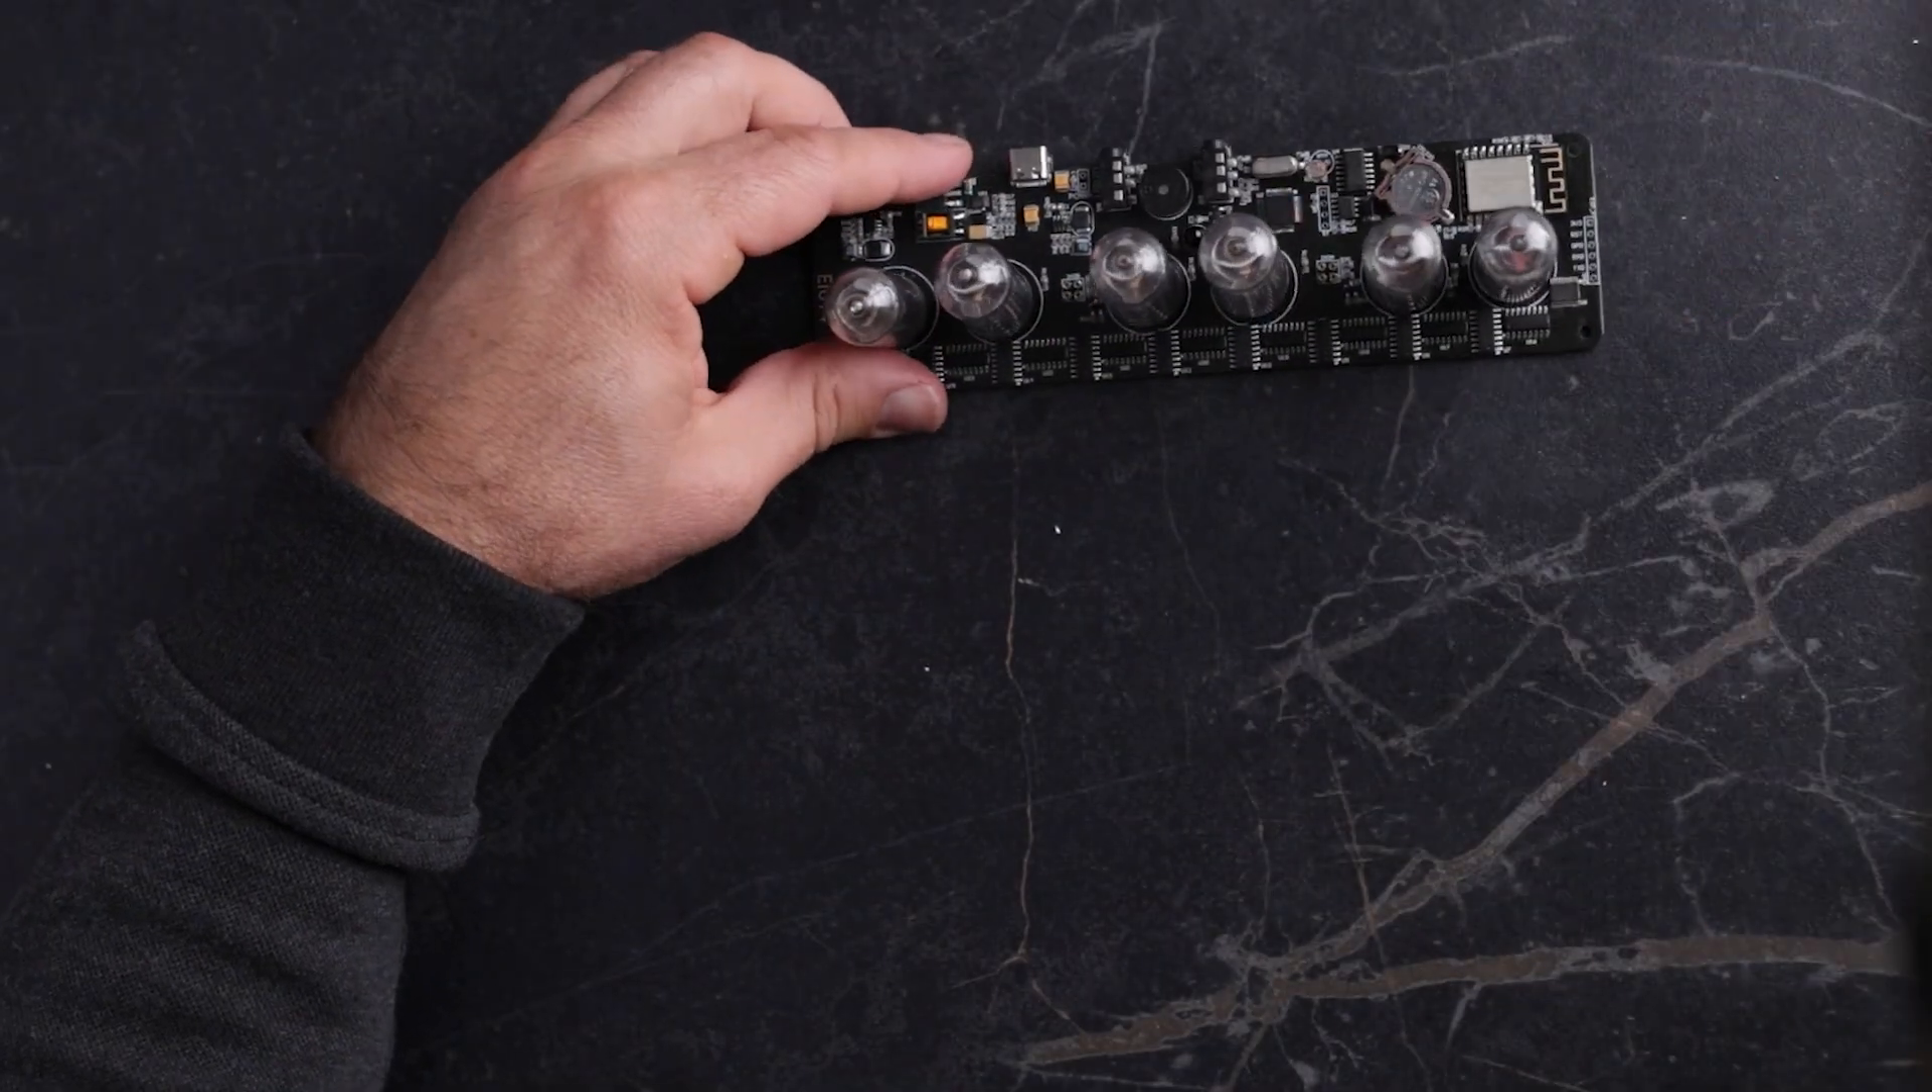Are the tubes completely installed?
Yes.